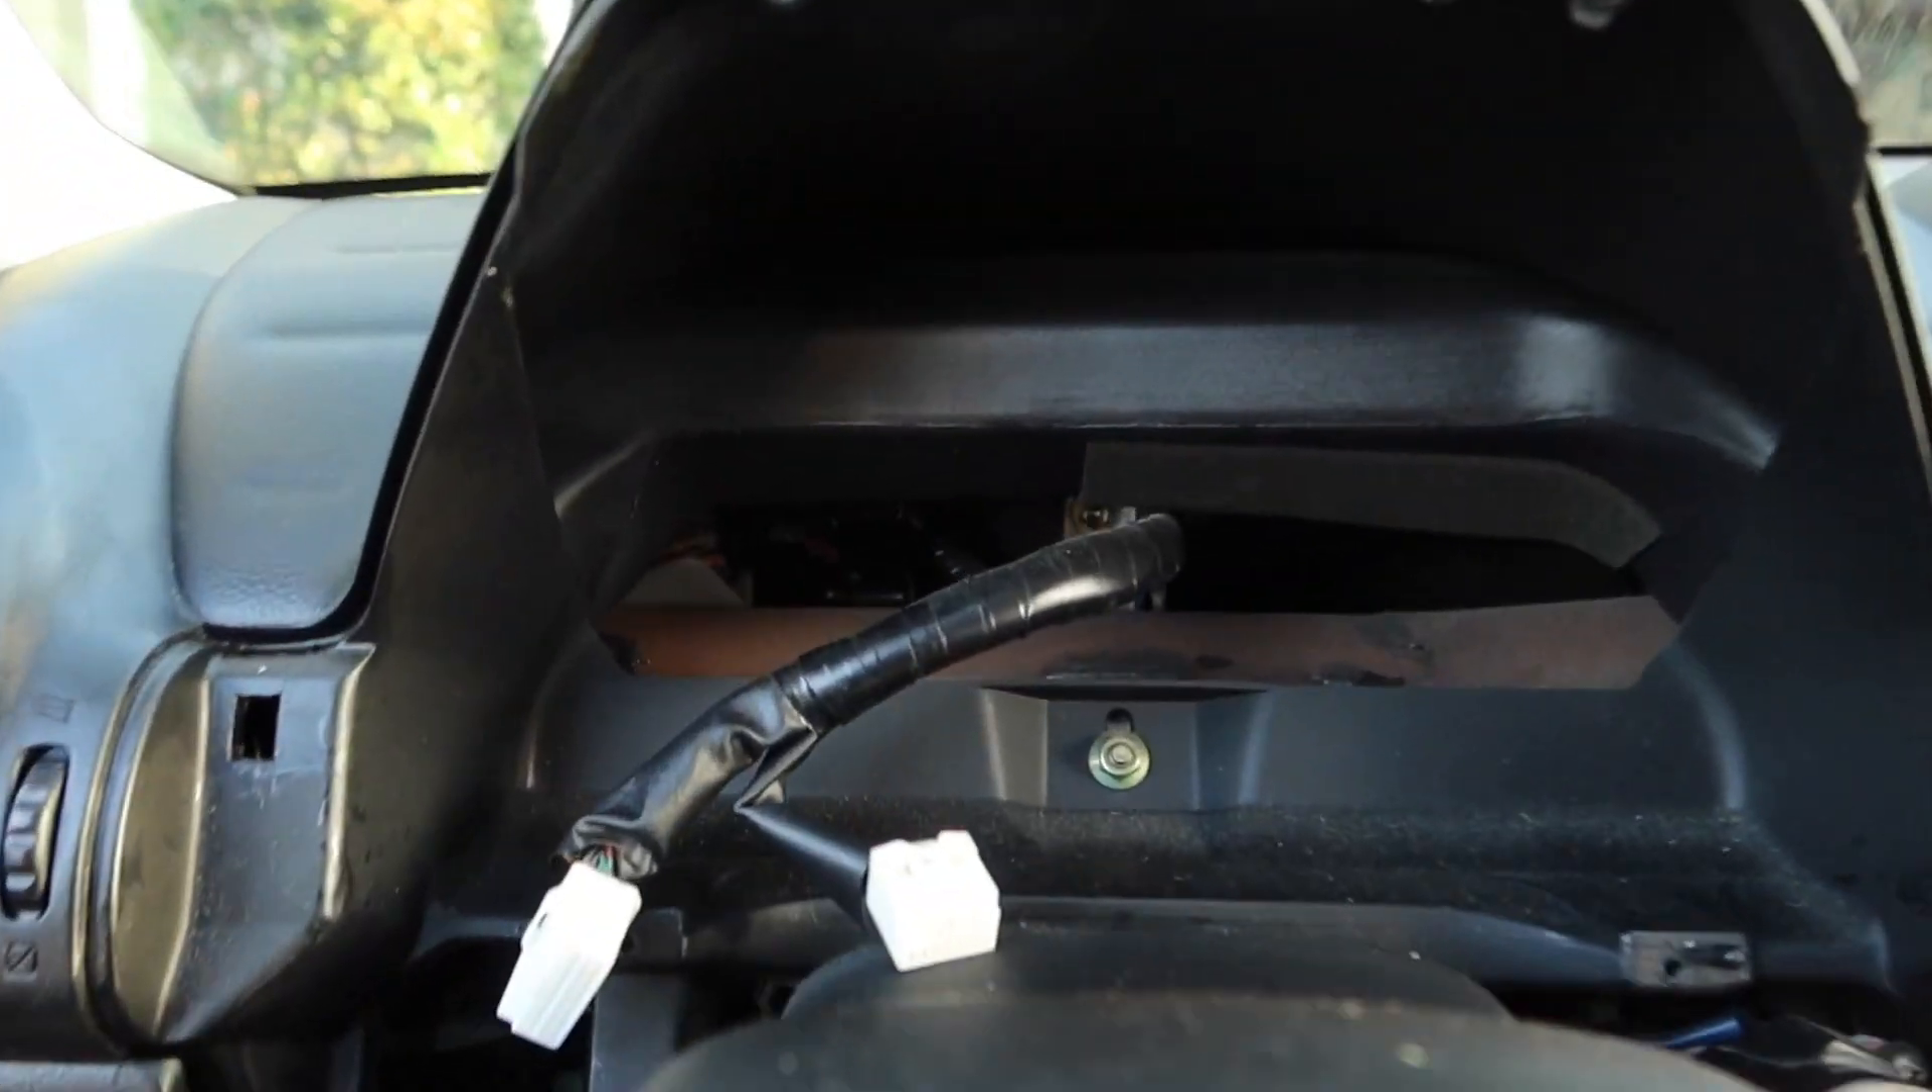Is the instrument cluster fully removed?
Yes.